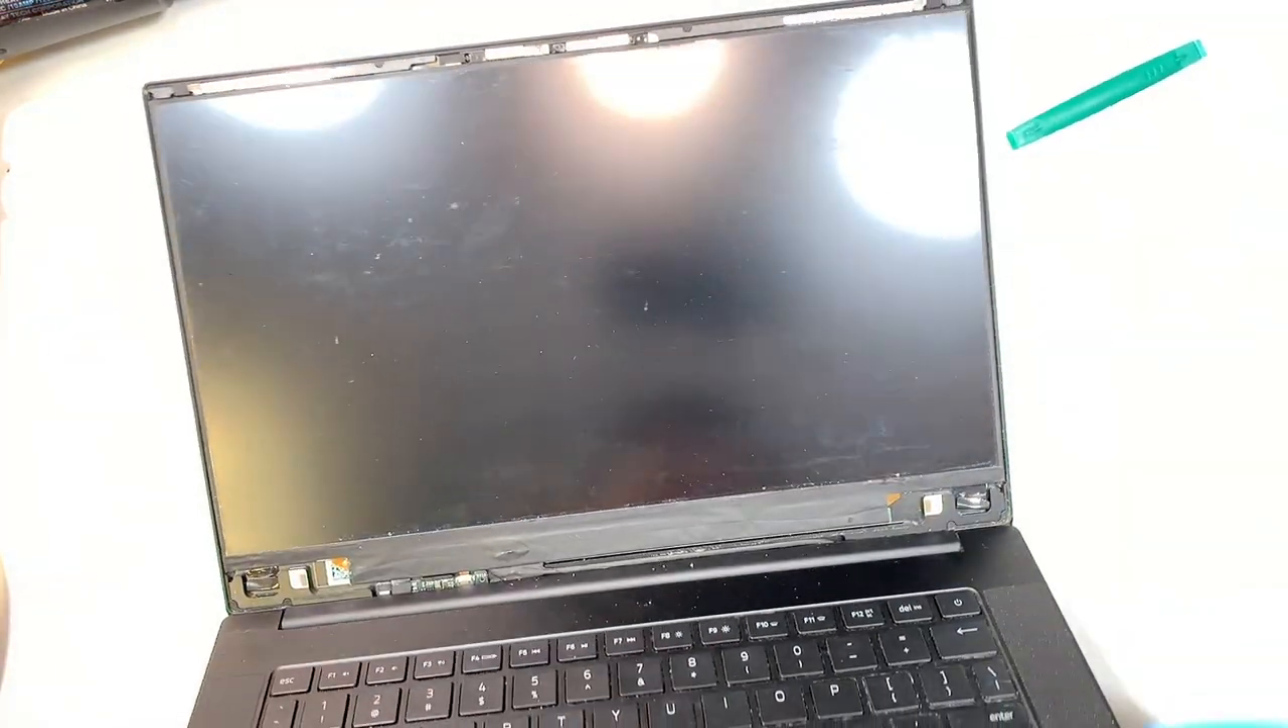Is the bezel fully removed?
Yes.